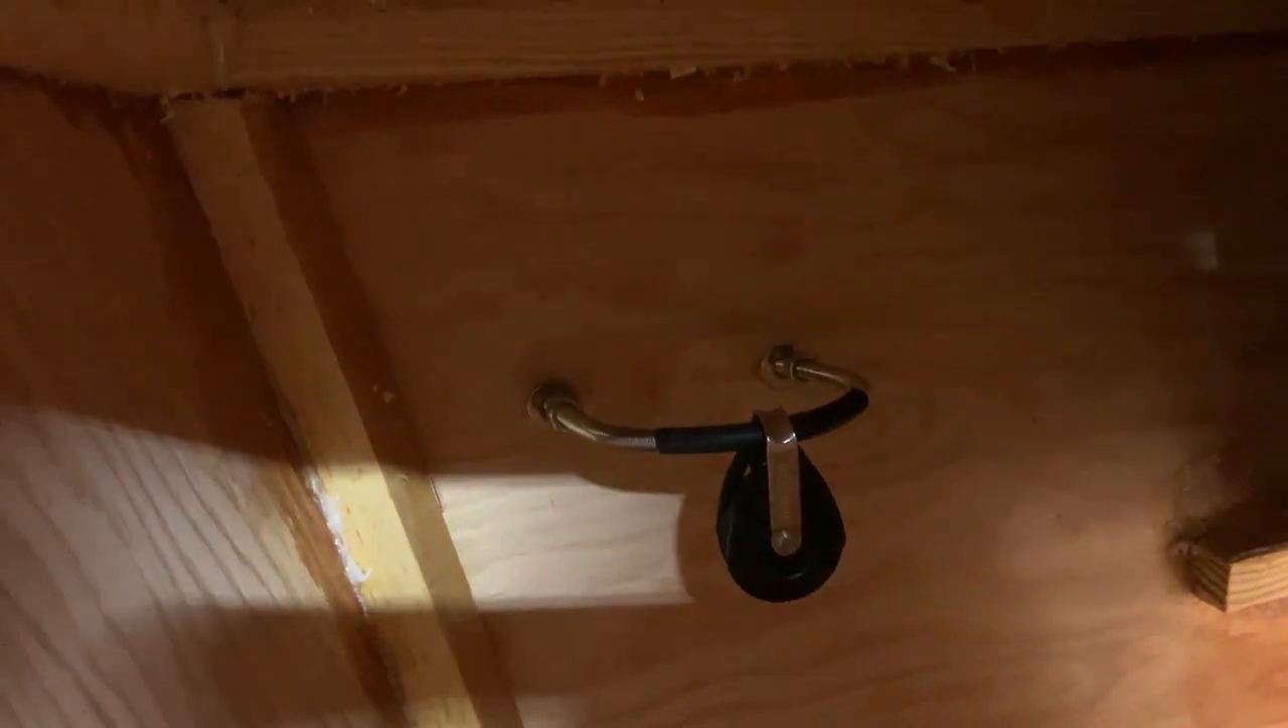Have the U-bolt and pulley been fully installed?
Yes.